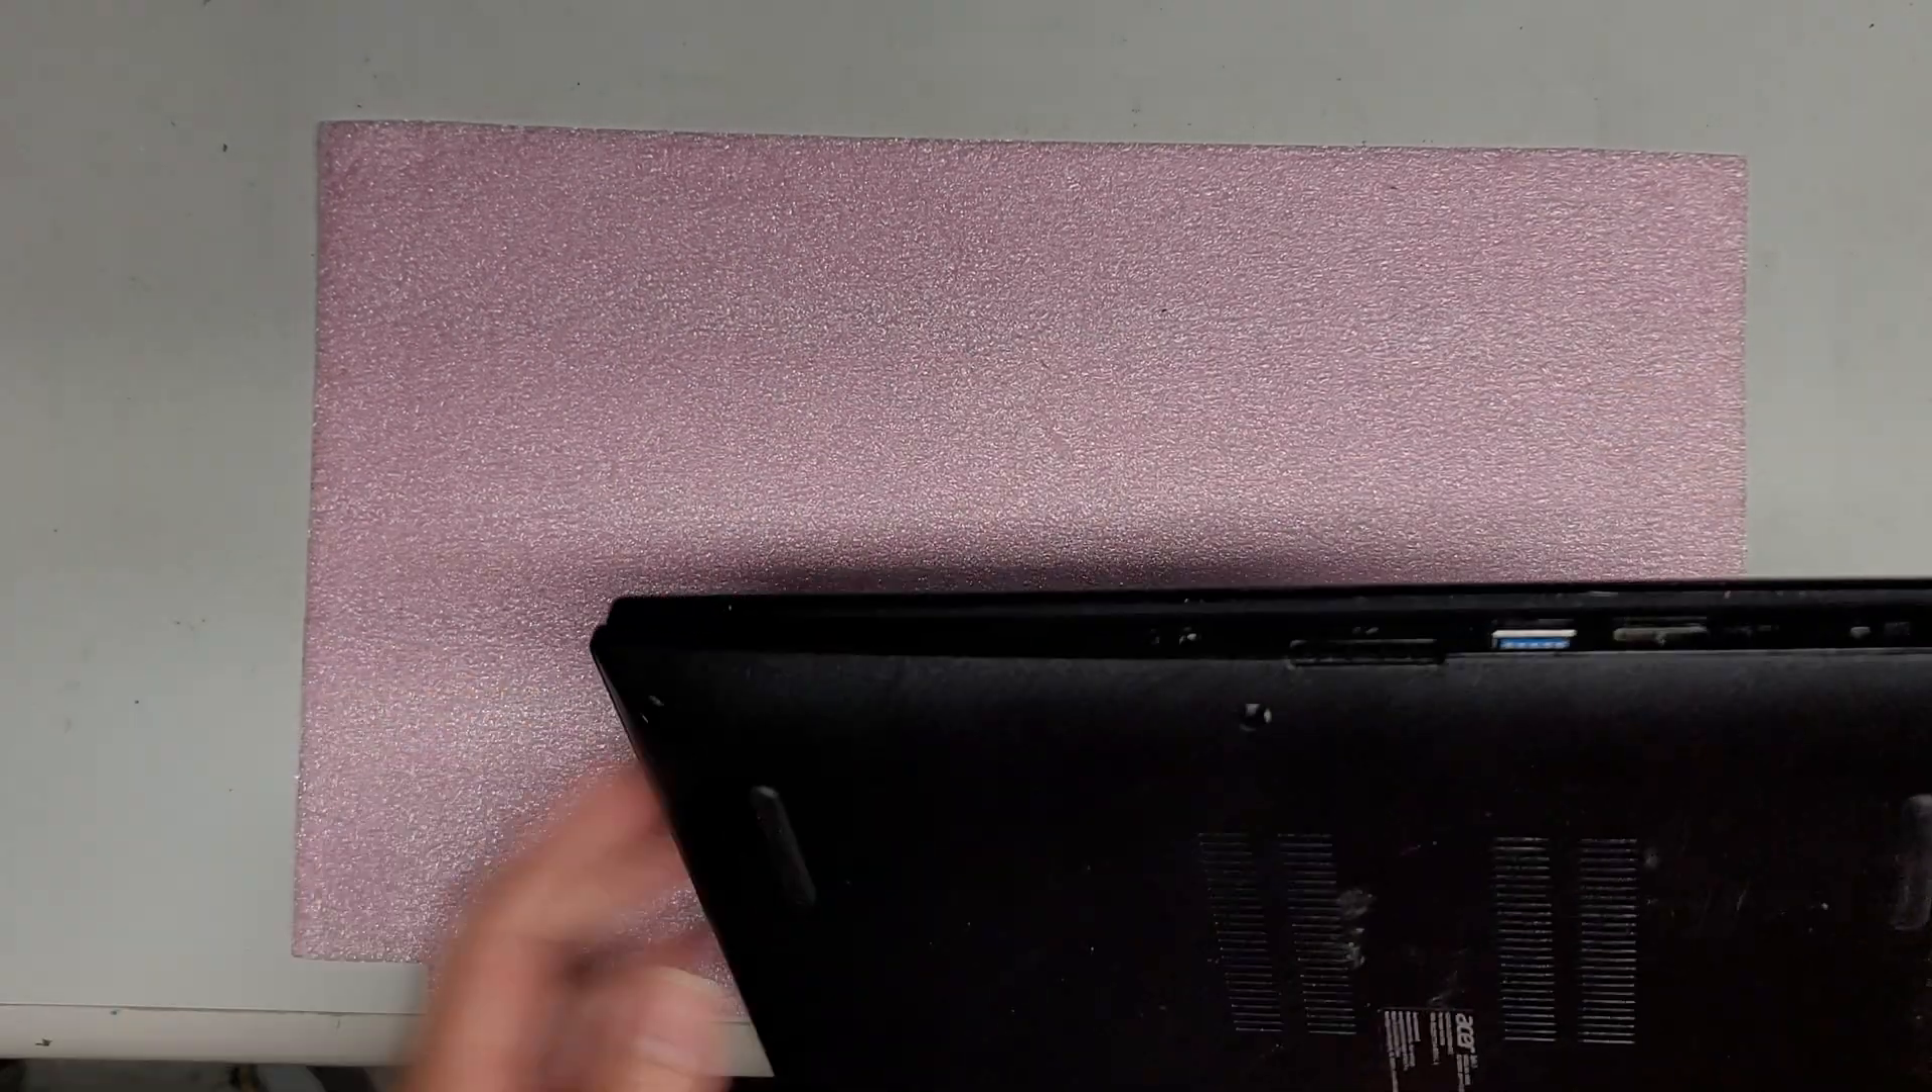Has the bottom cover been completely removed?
No.